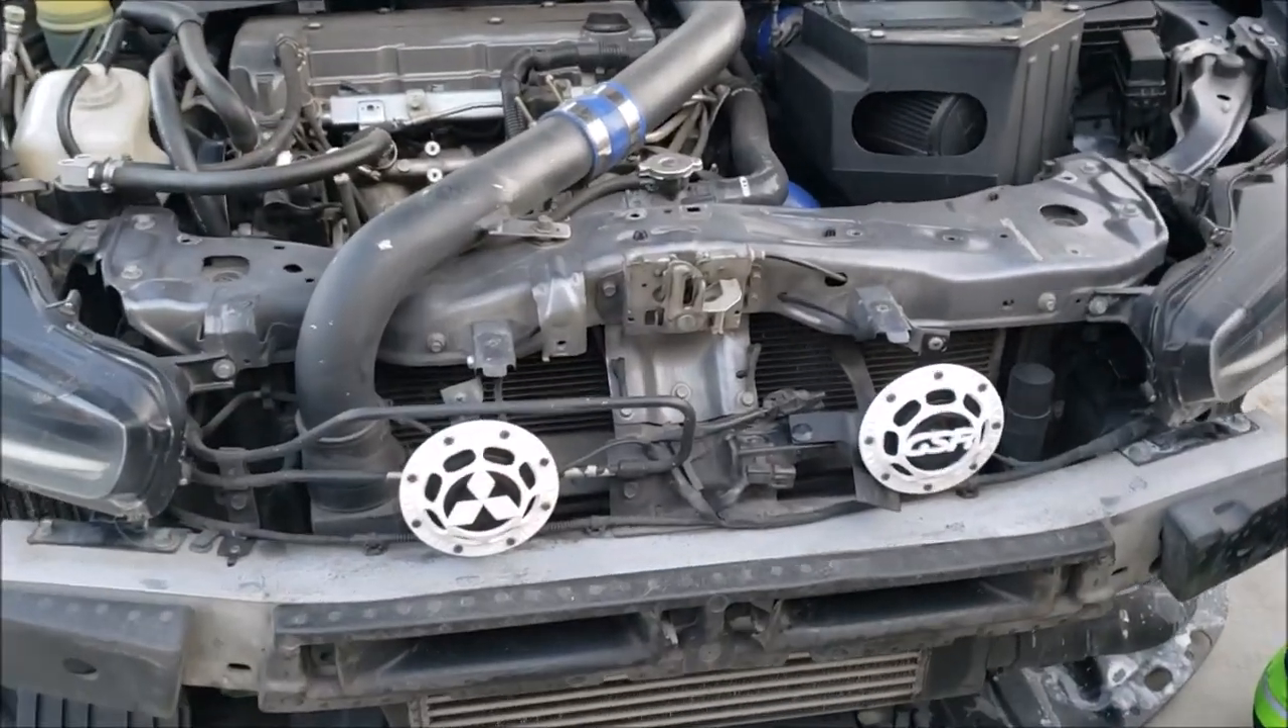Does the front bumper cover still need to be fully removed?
No.